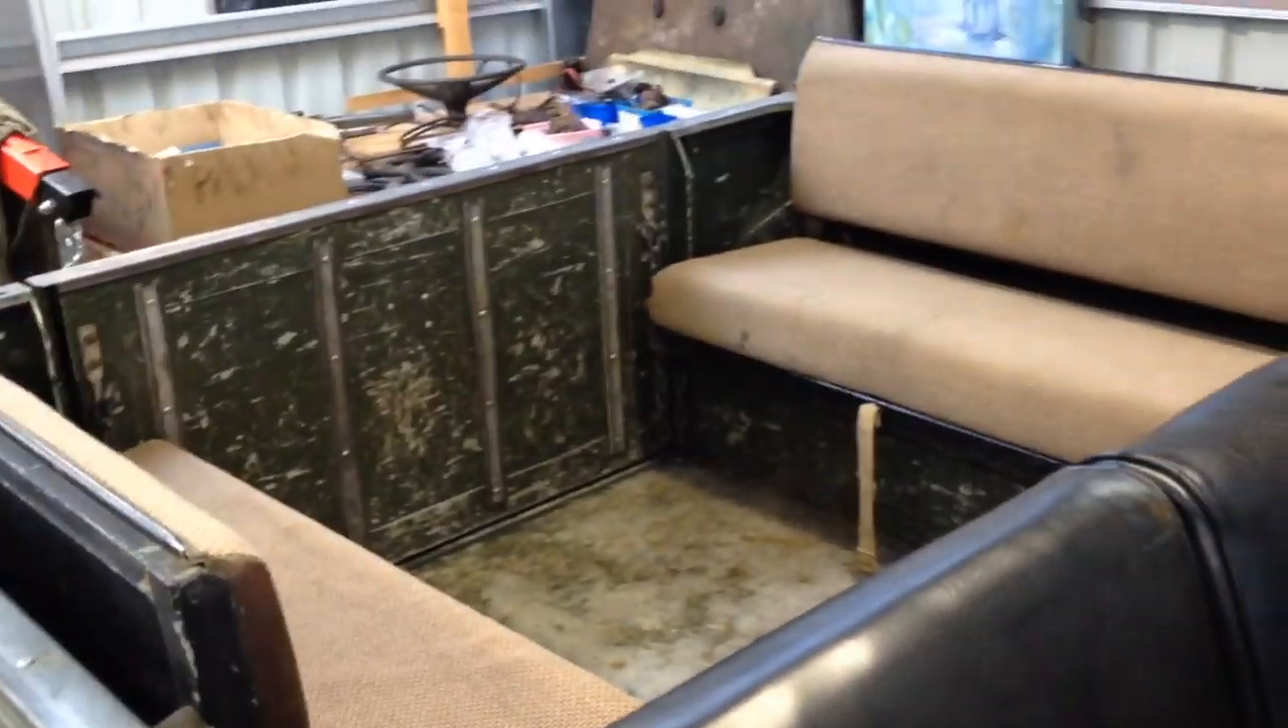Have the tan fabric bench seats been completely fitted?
Yes.